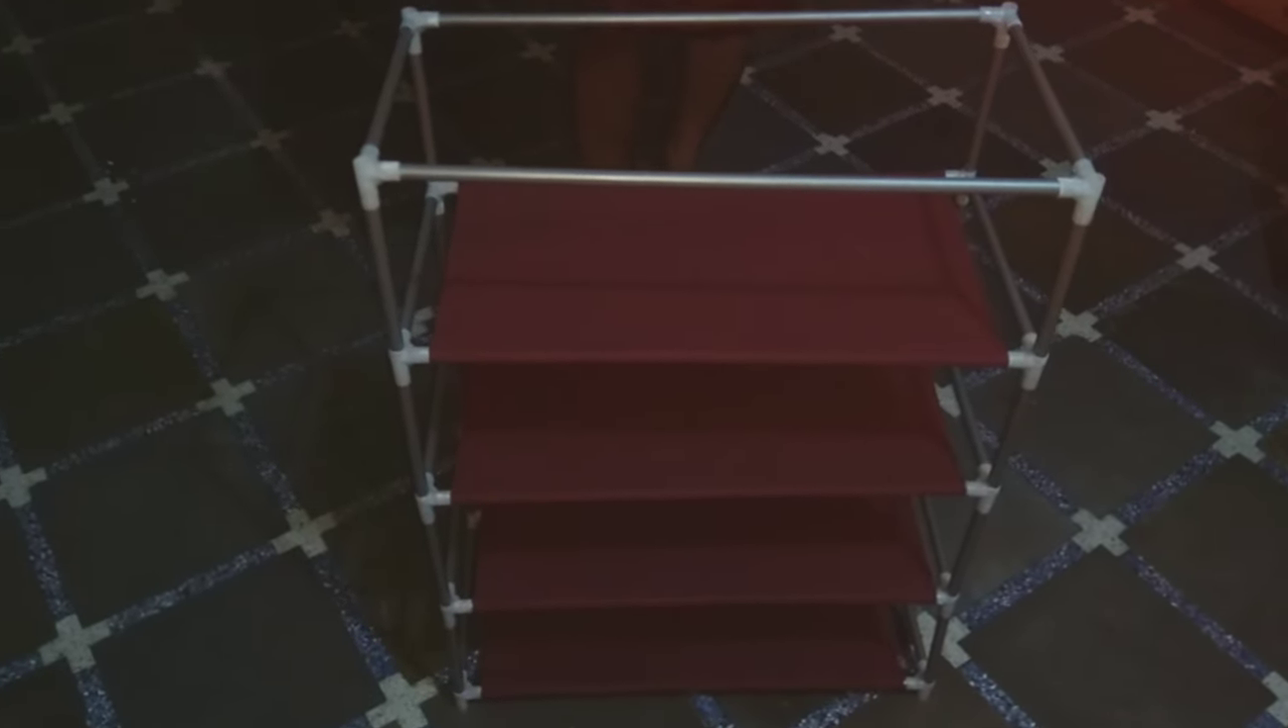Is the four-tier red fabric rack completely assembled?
Yes.